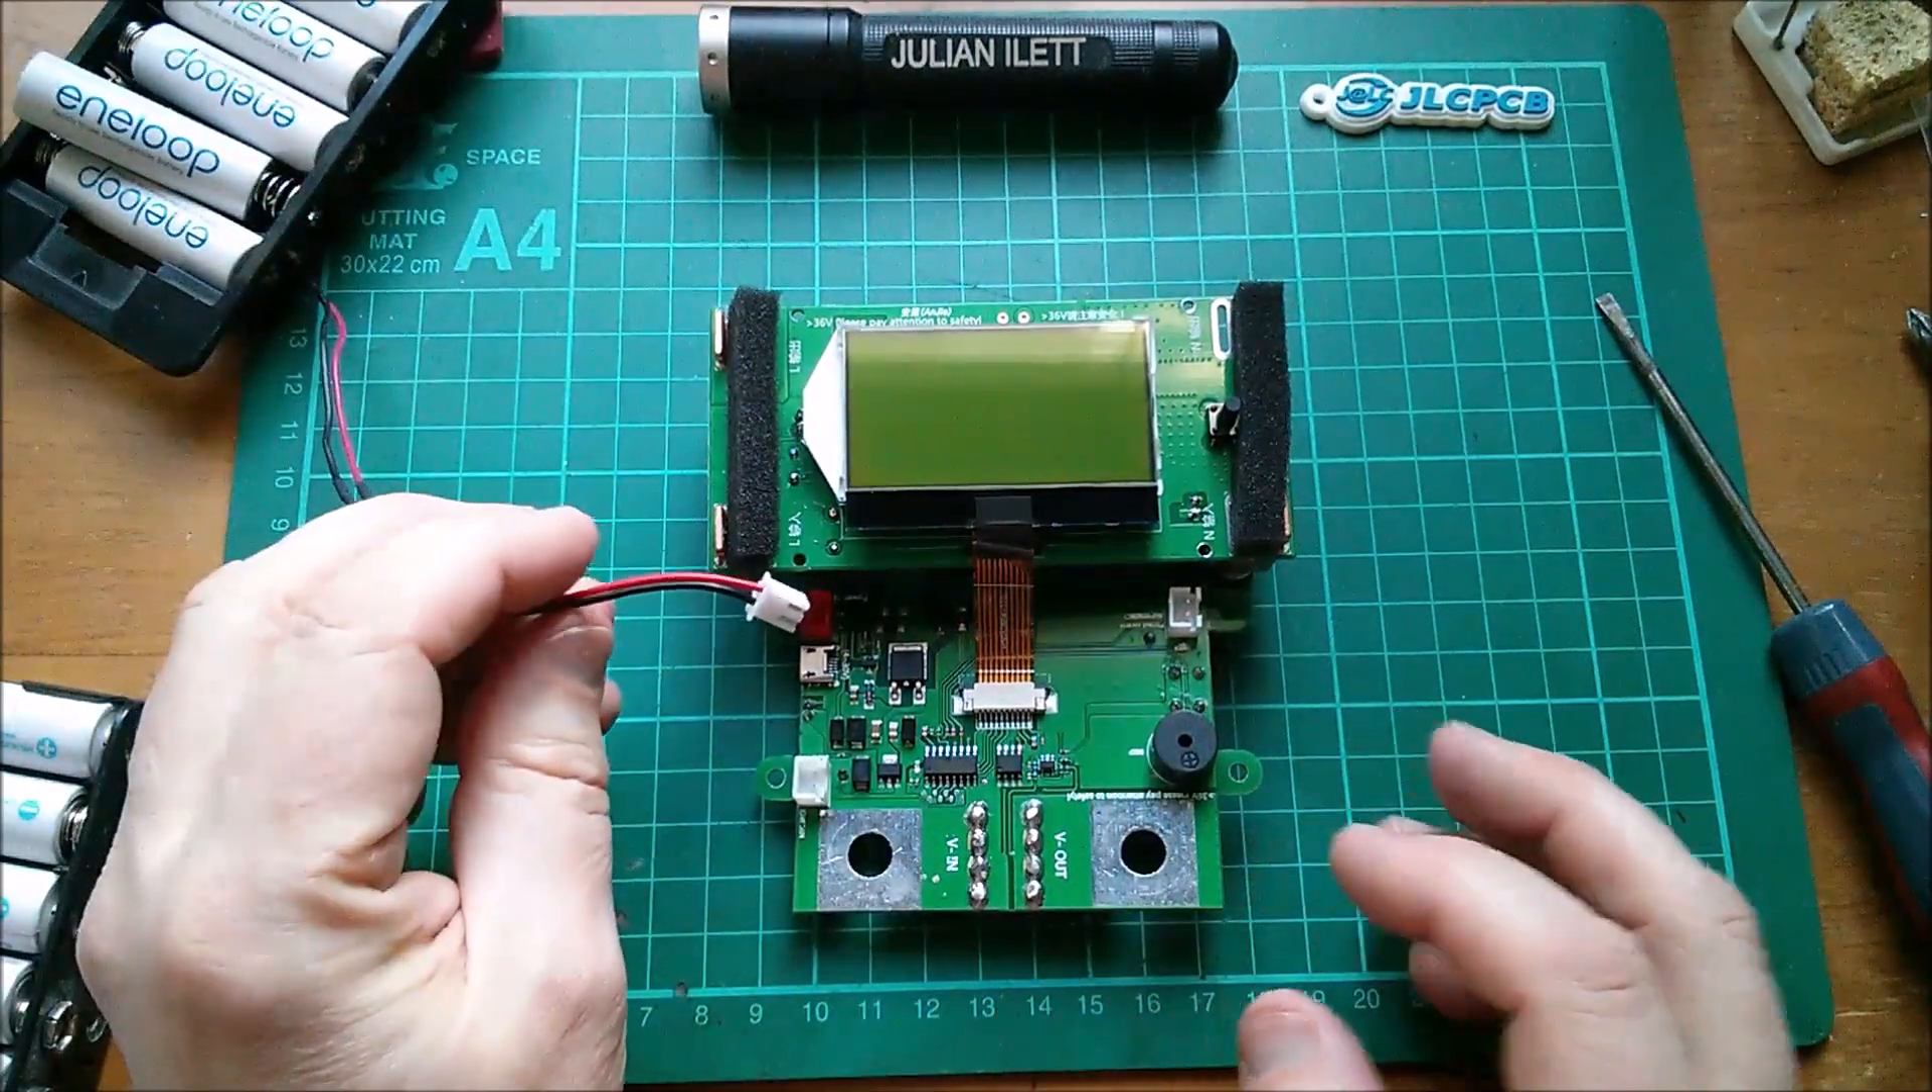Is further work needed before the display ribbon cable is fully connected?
No.